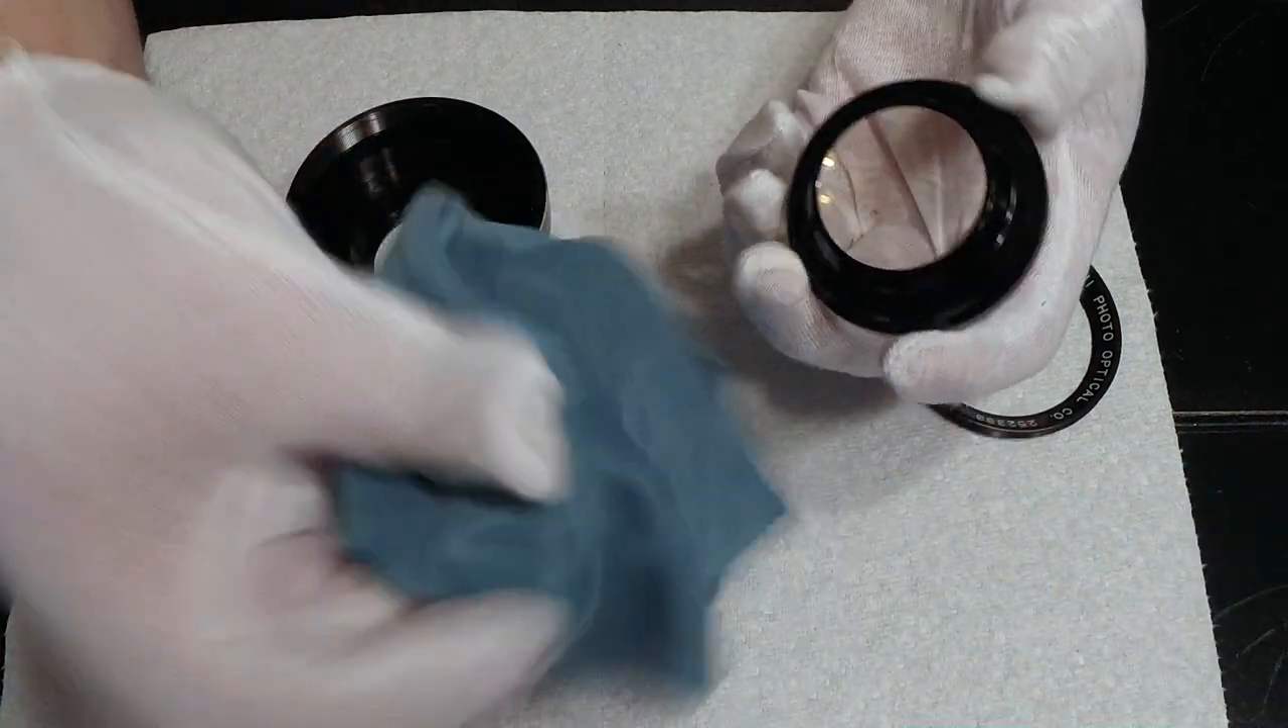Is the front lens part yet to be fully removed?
No.